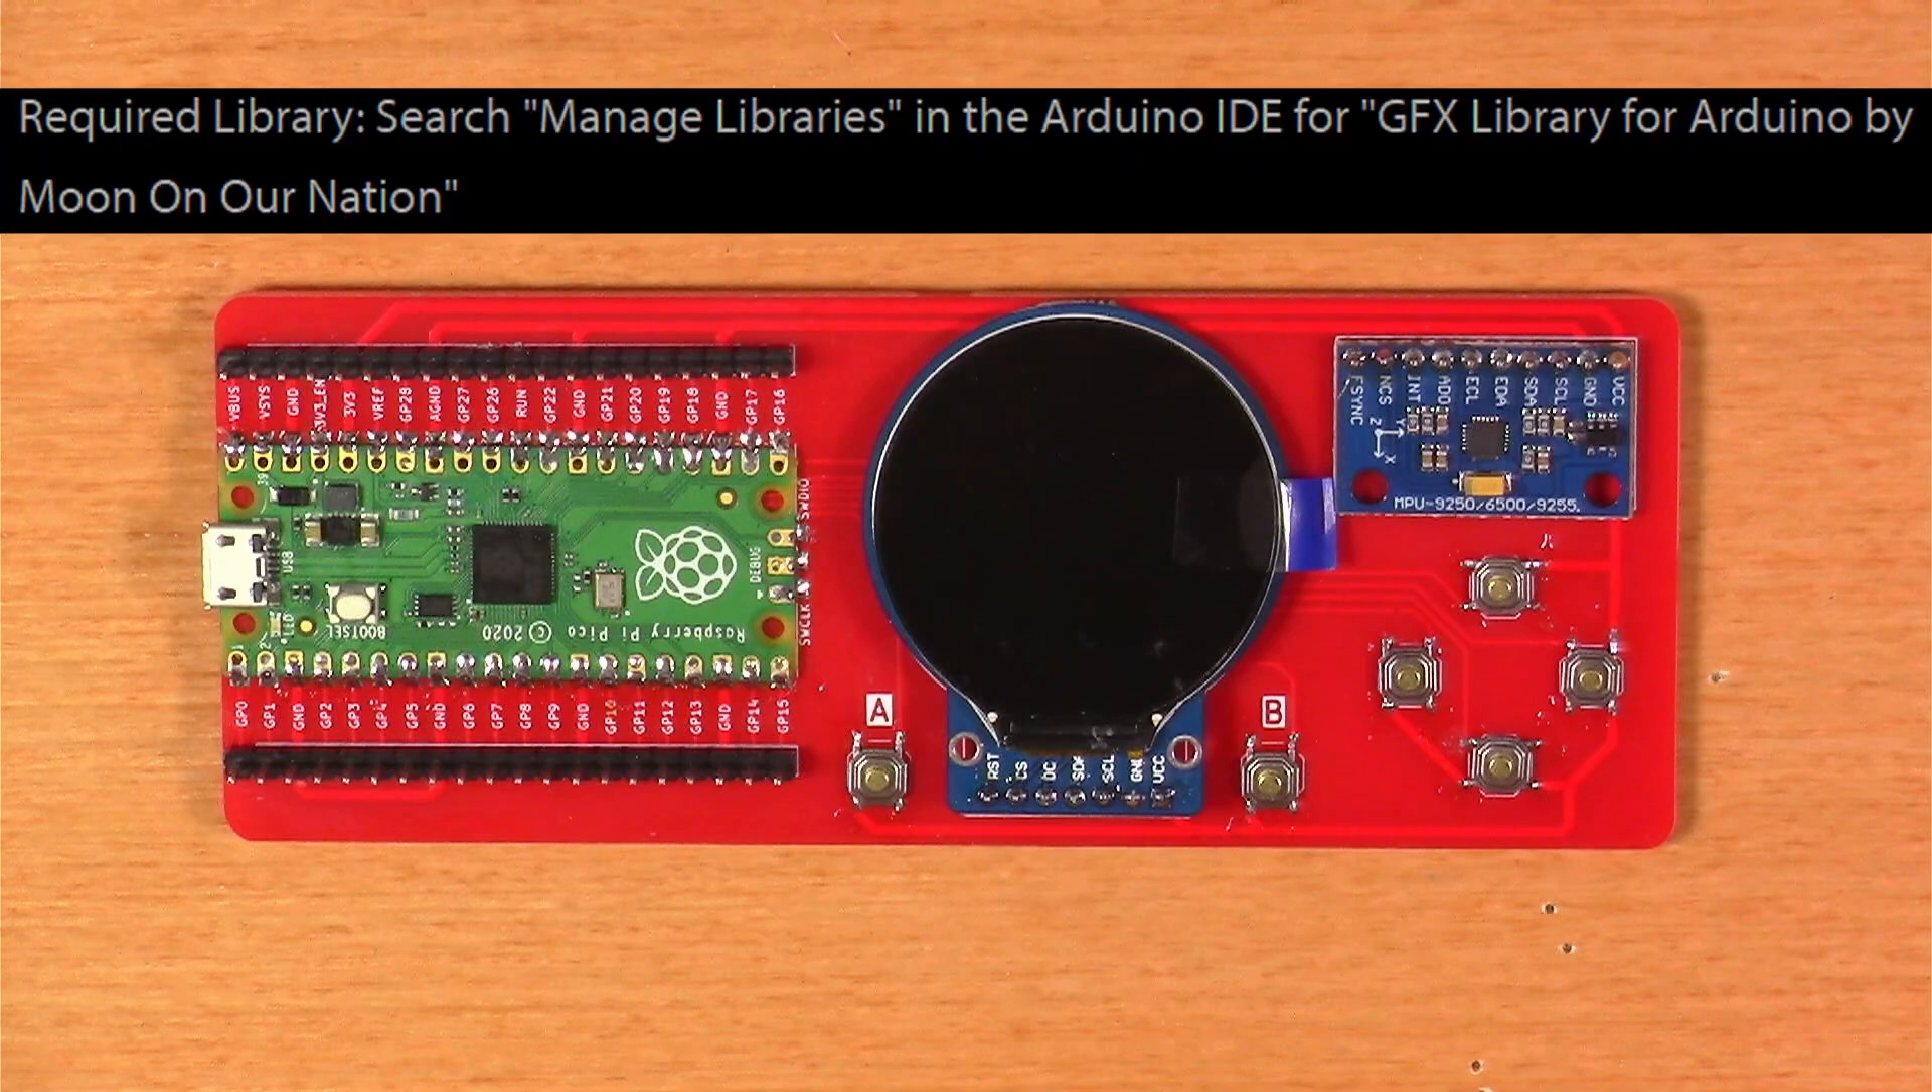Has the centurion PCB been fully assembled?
Yes.